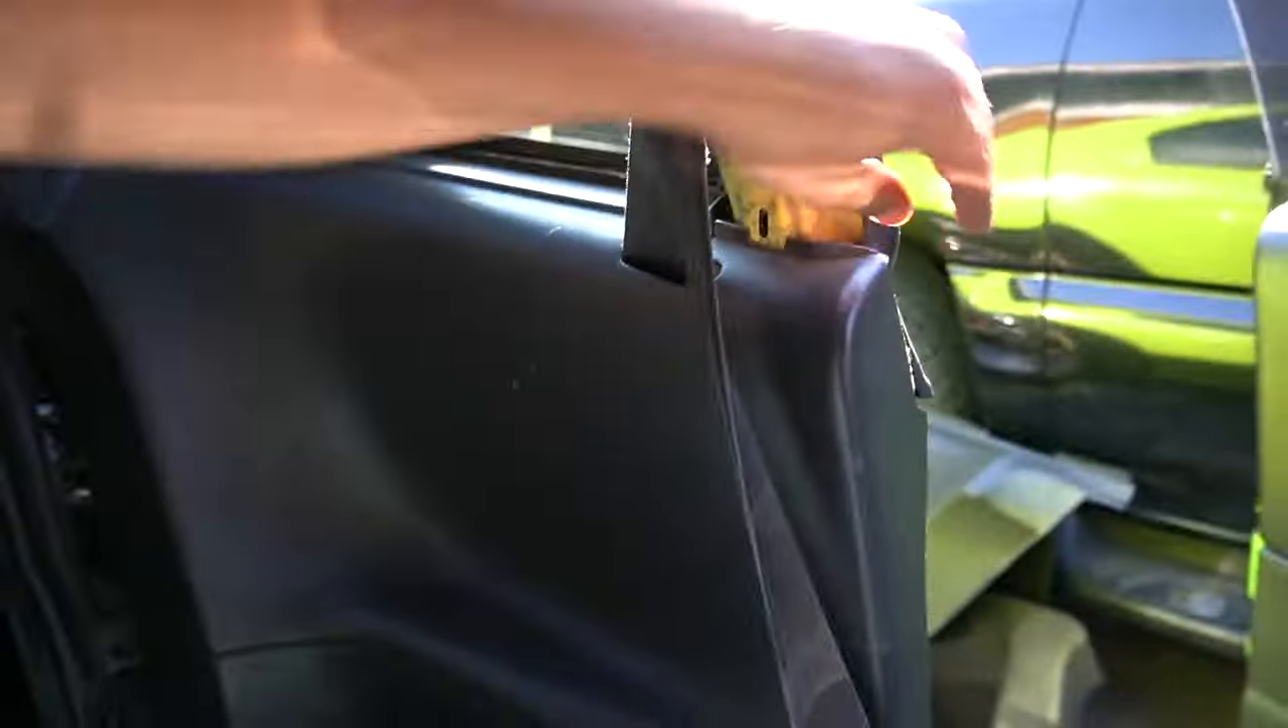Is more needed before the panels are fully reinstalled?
Yes.